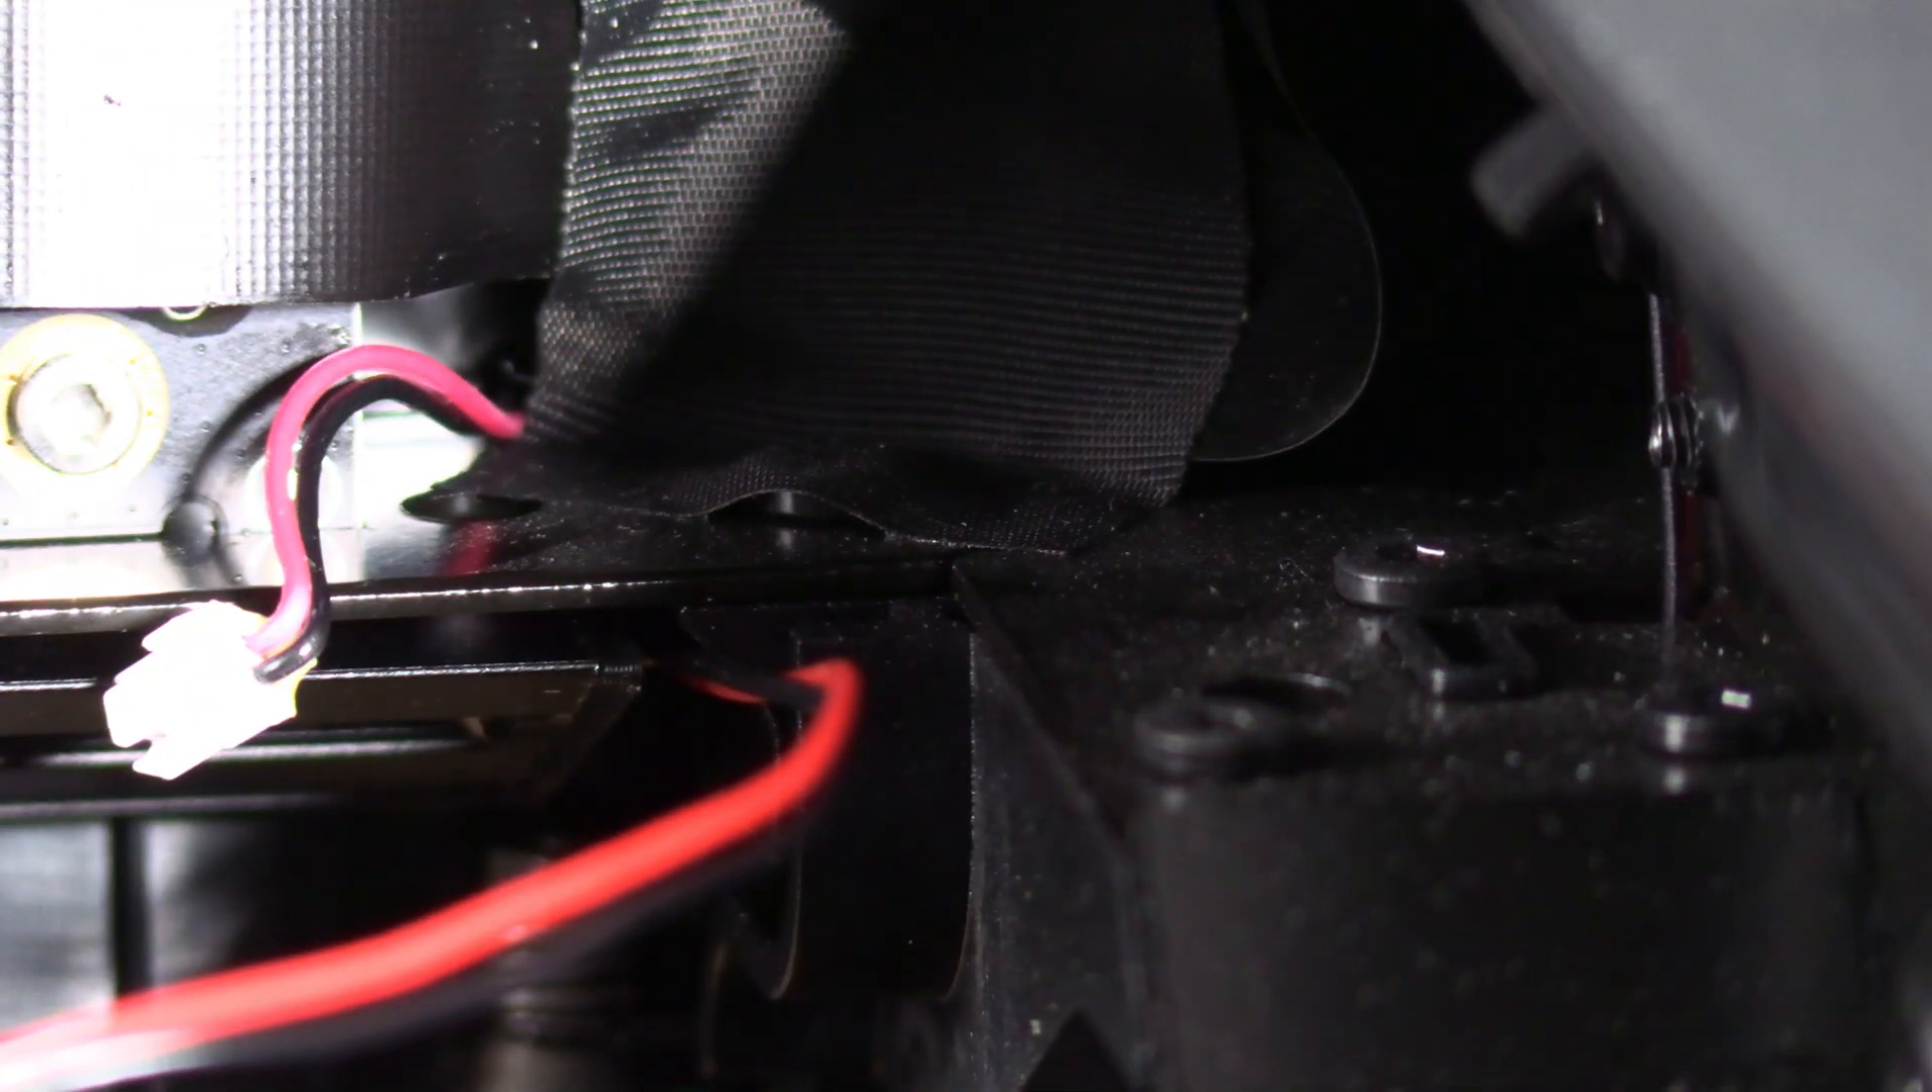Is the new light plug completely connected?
No.